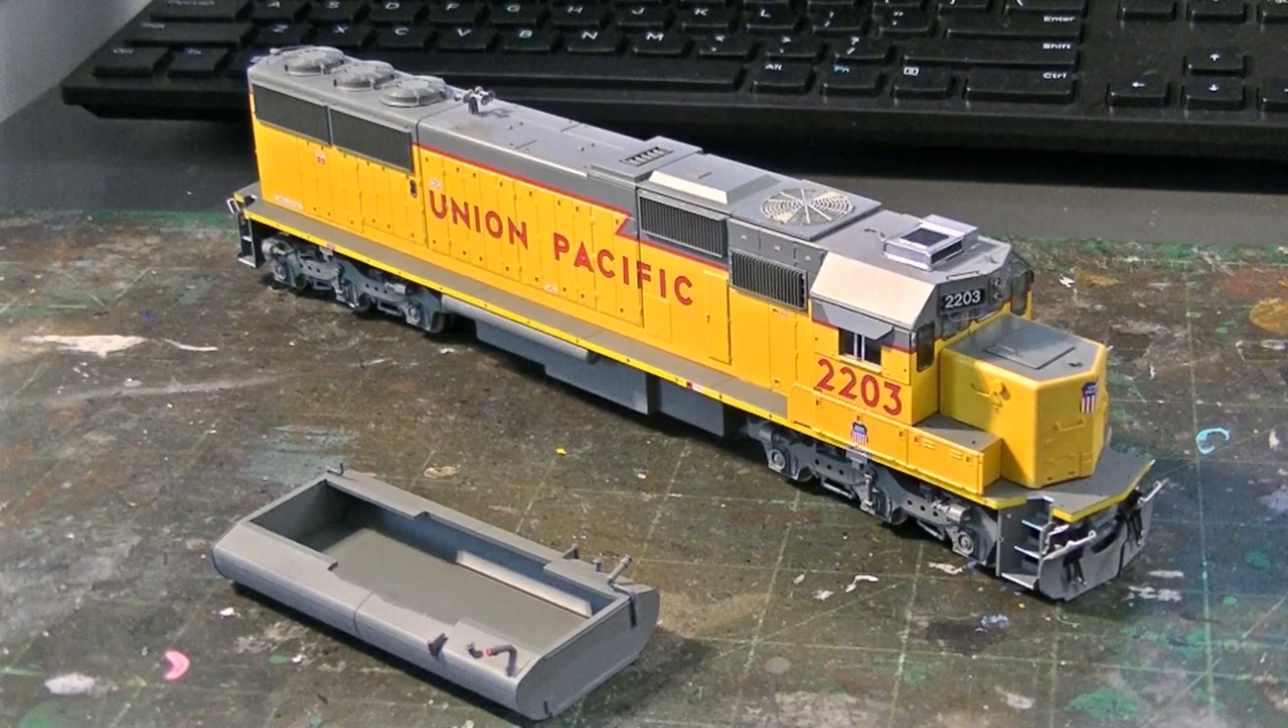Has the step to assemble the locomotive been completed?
No.